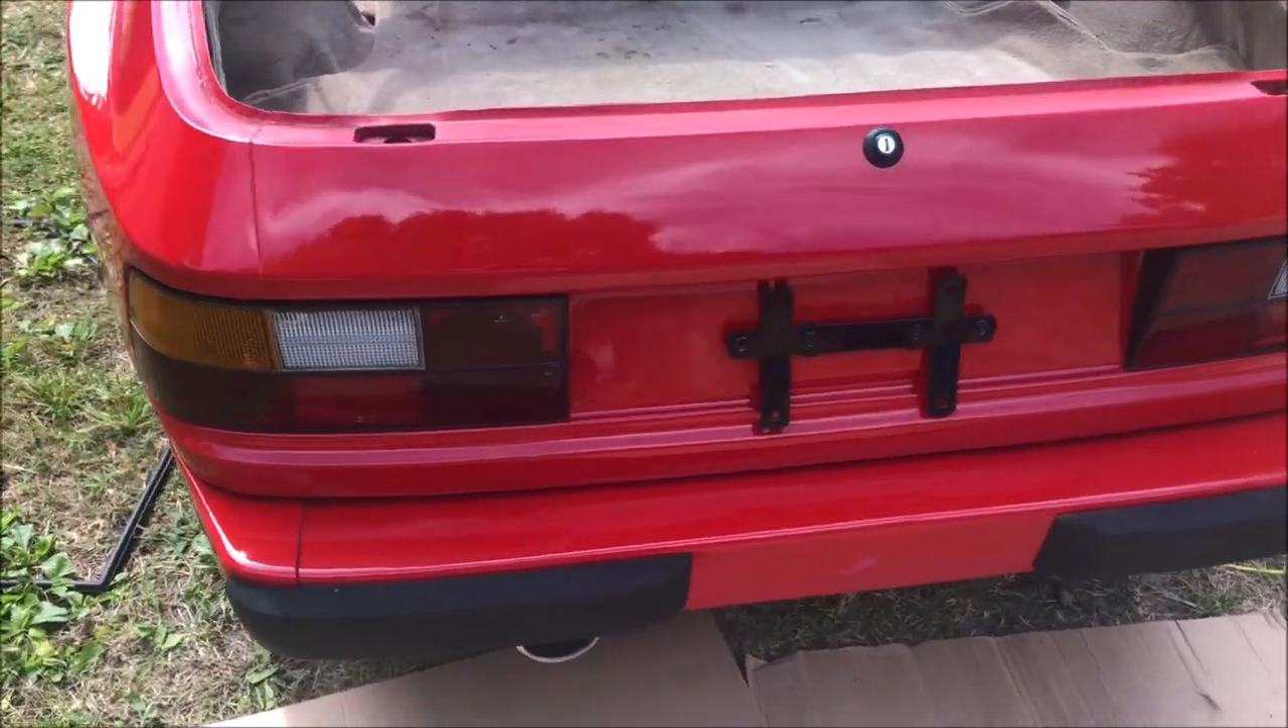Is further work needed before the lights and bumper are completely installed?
No.